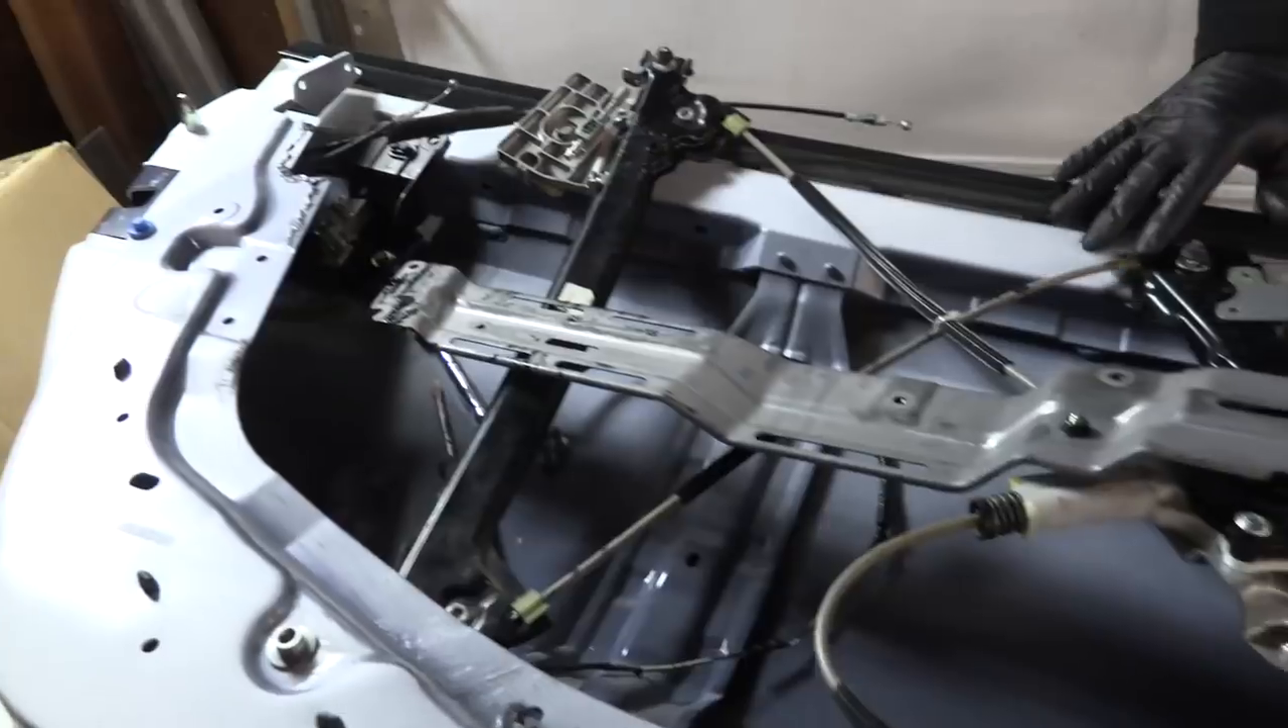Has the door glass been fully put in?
No.